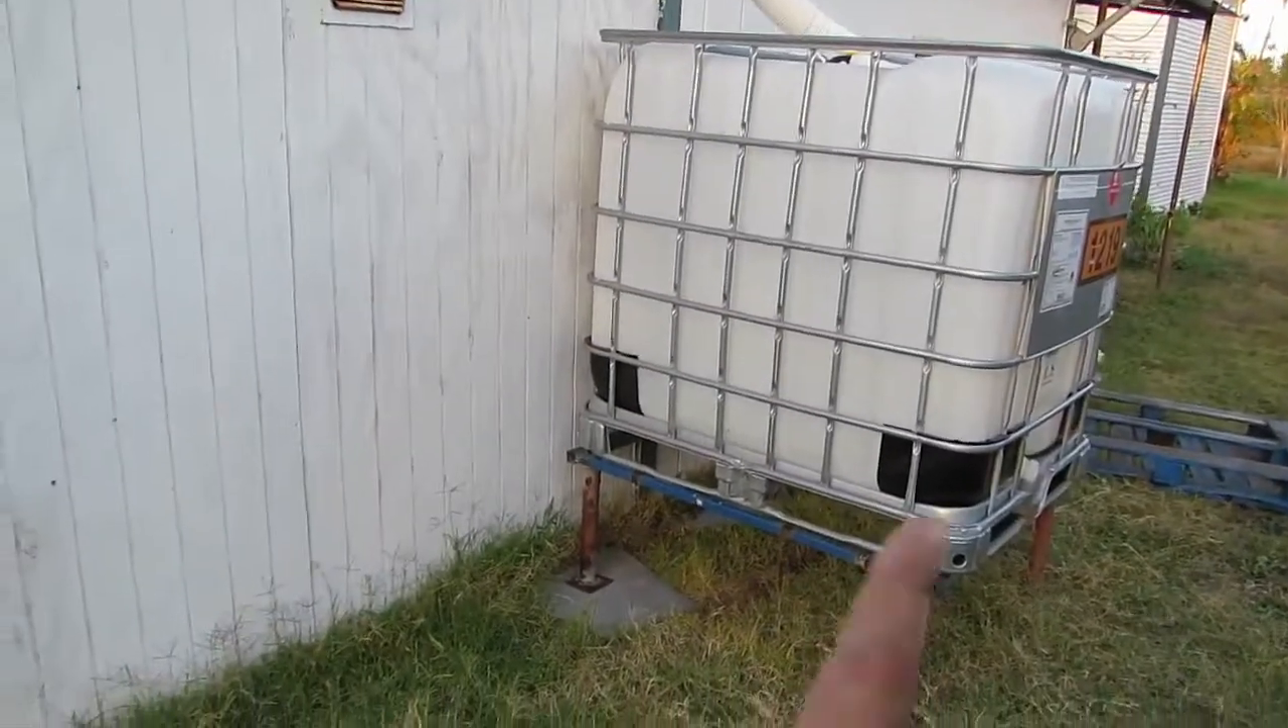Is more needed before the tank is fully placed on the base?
No.